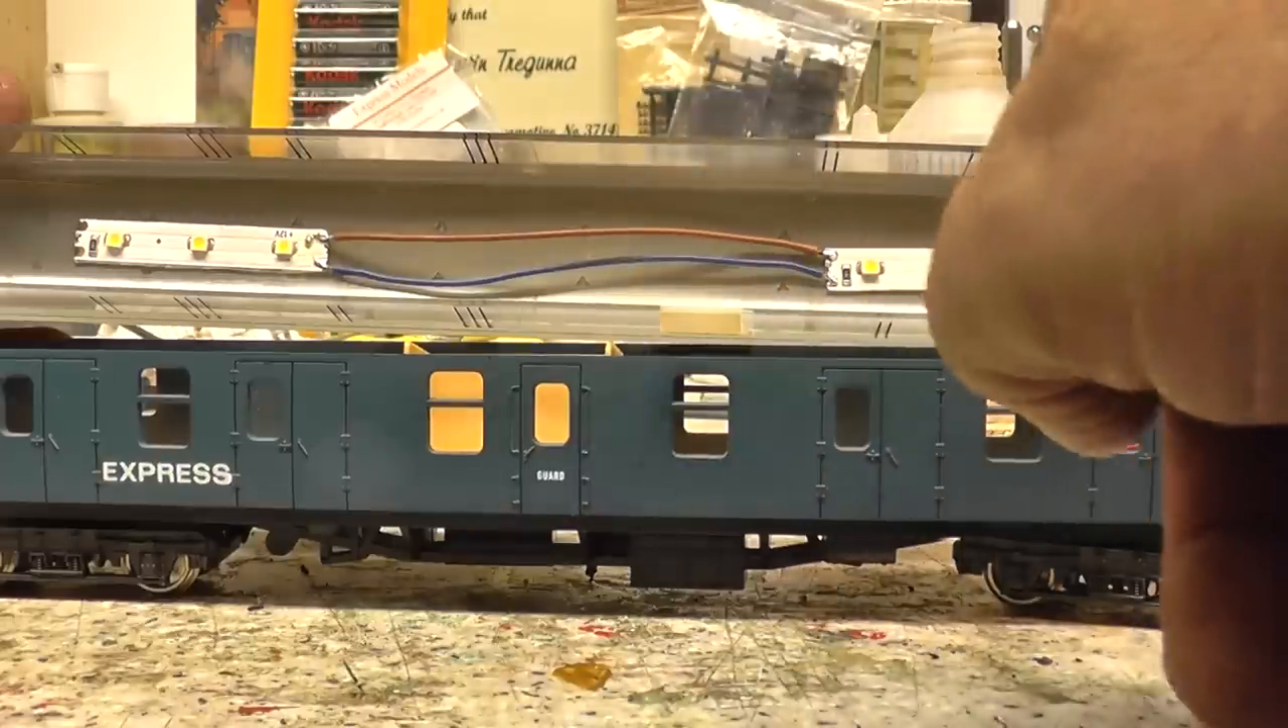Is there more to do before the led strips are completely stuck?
No.